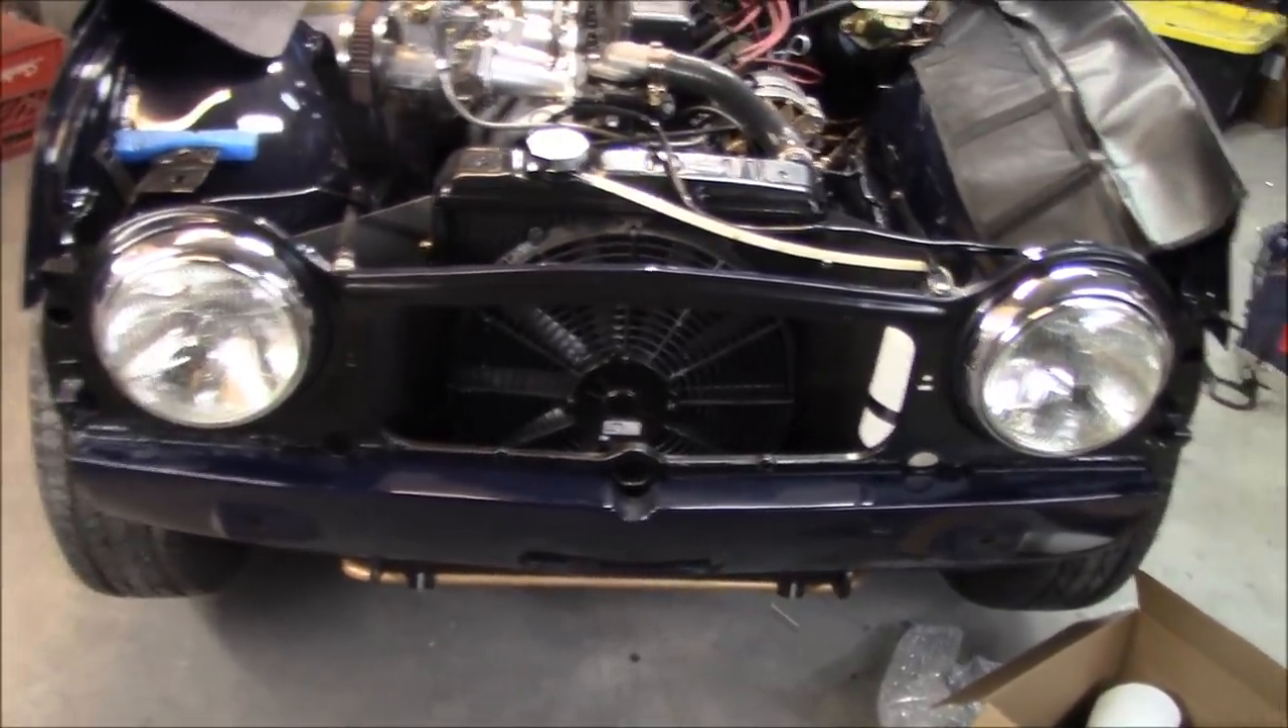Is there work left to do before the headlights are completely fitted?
No.